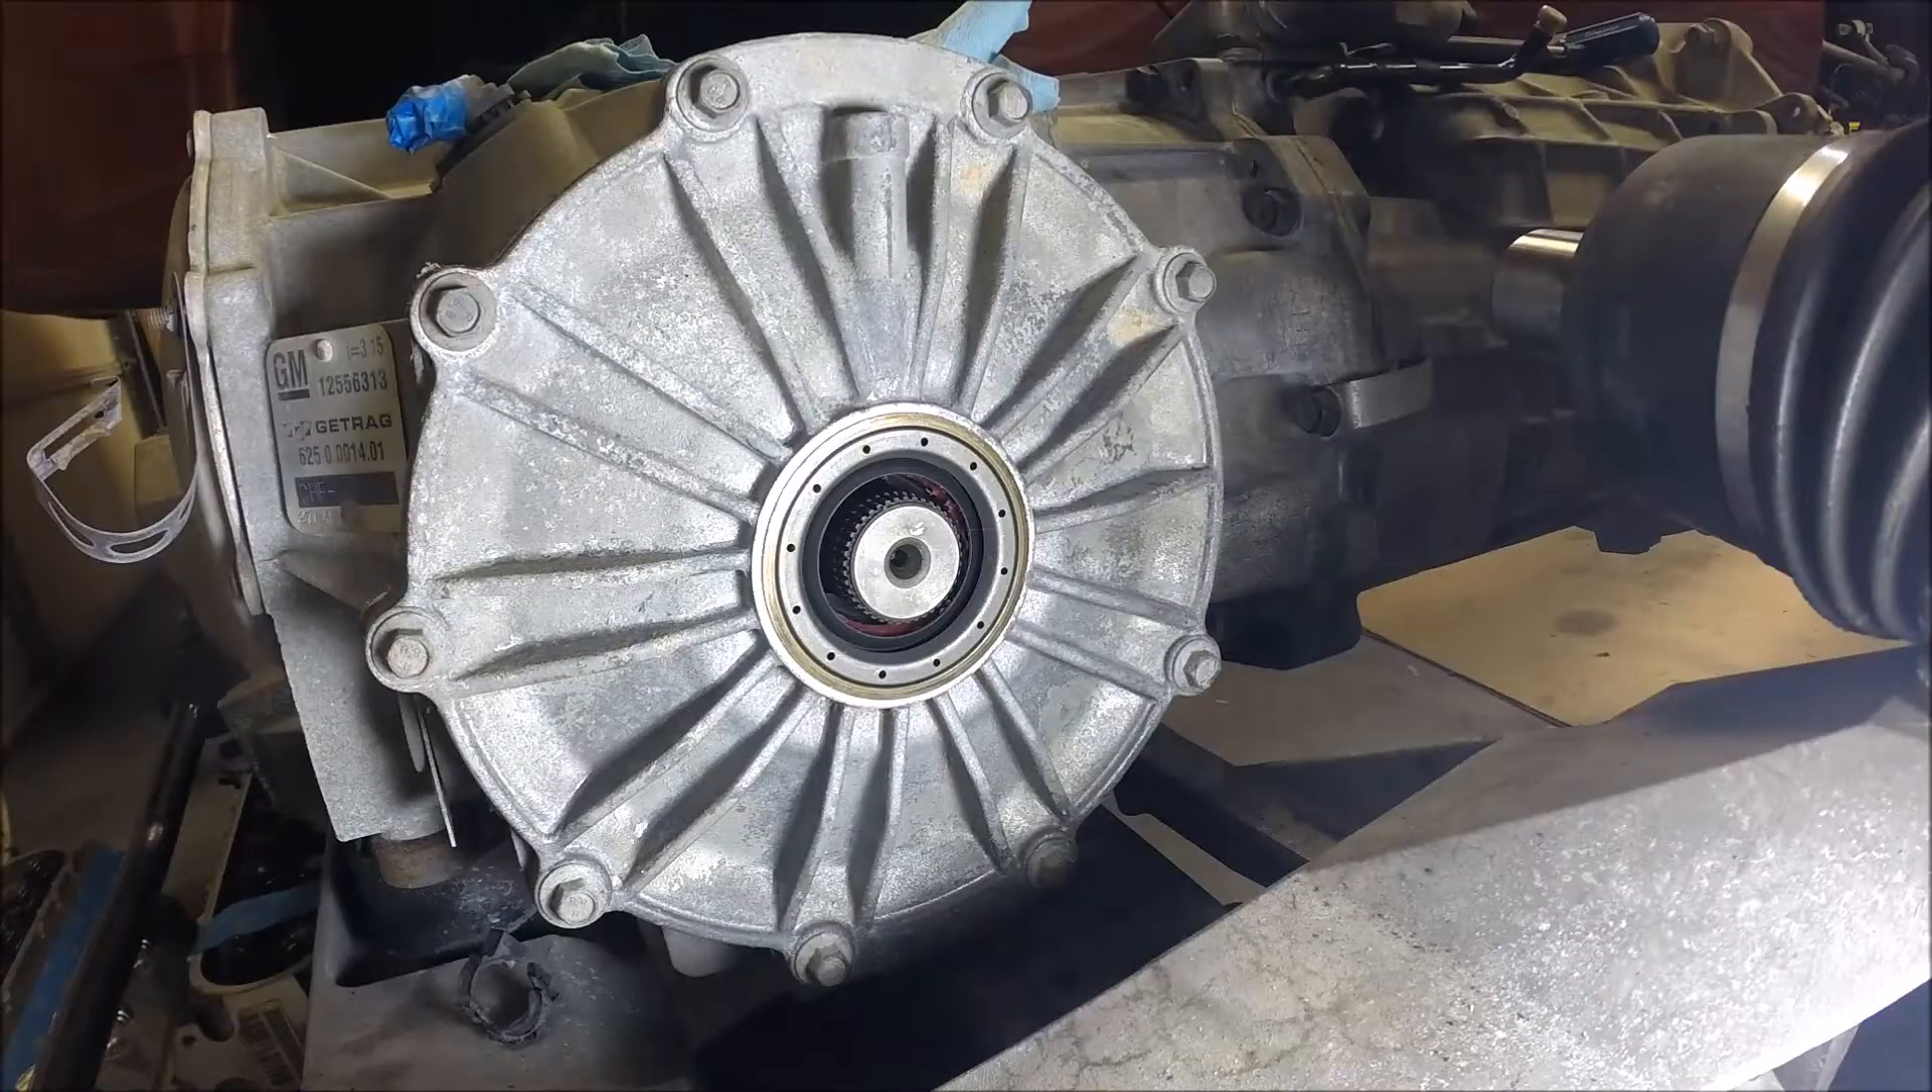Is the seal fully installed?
Yes.